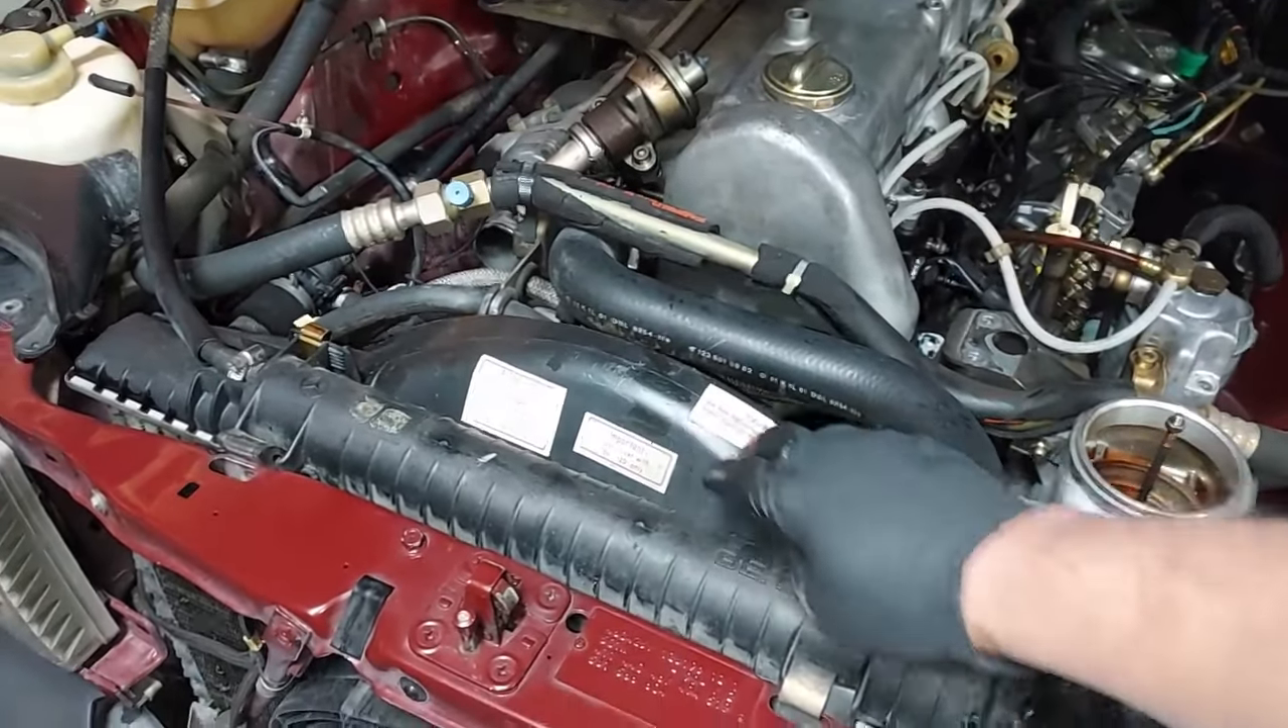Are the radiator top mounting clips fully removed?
No.